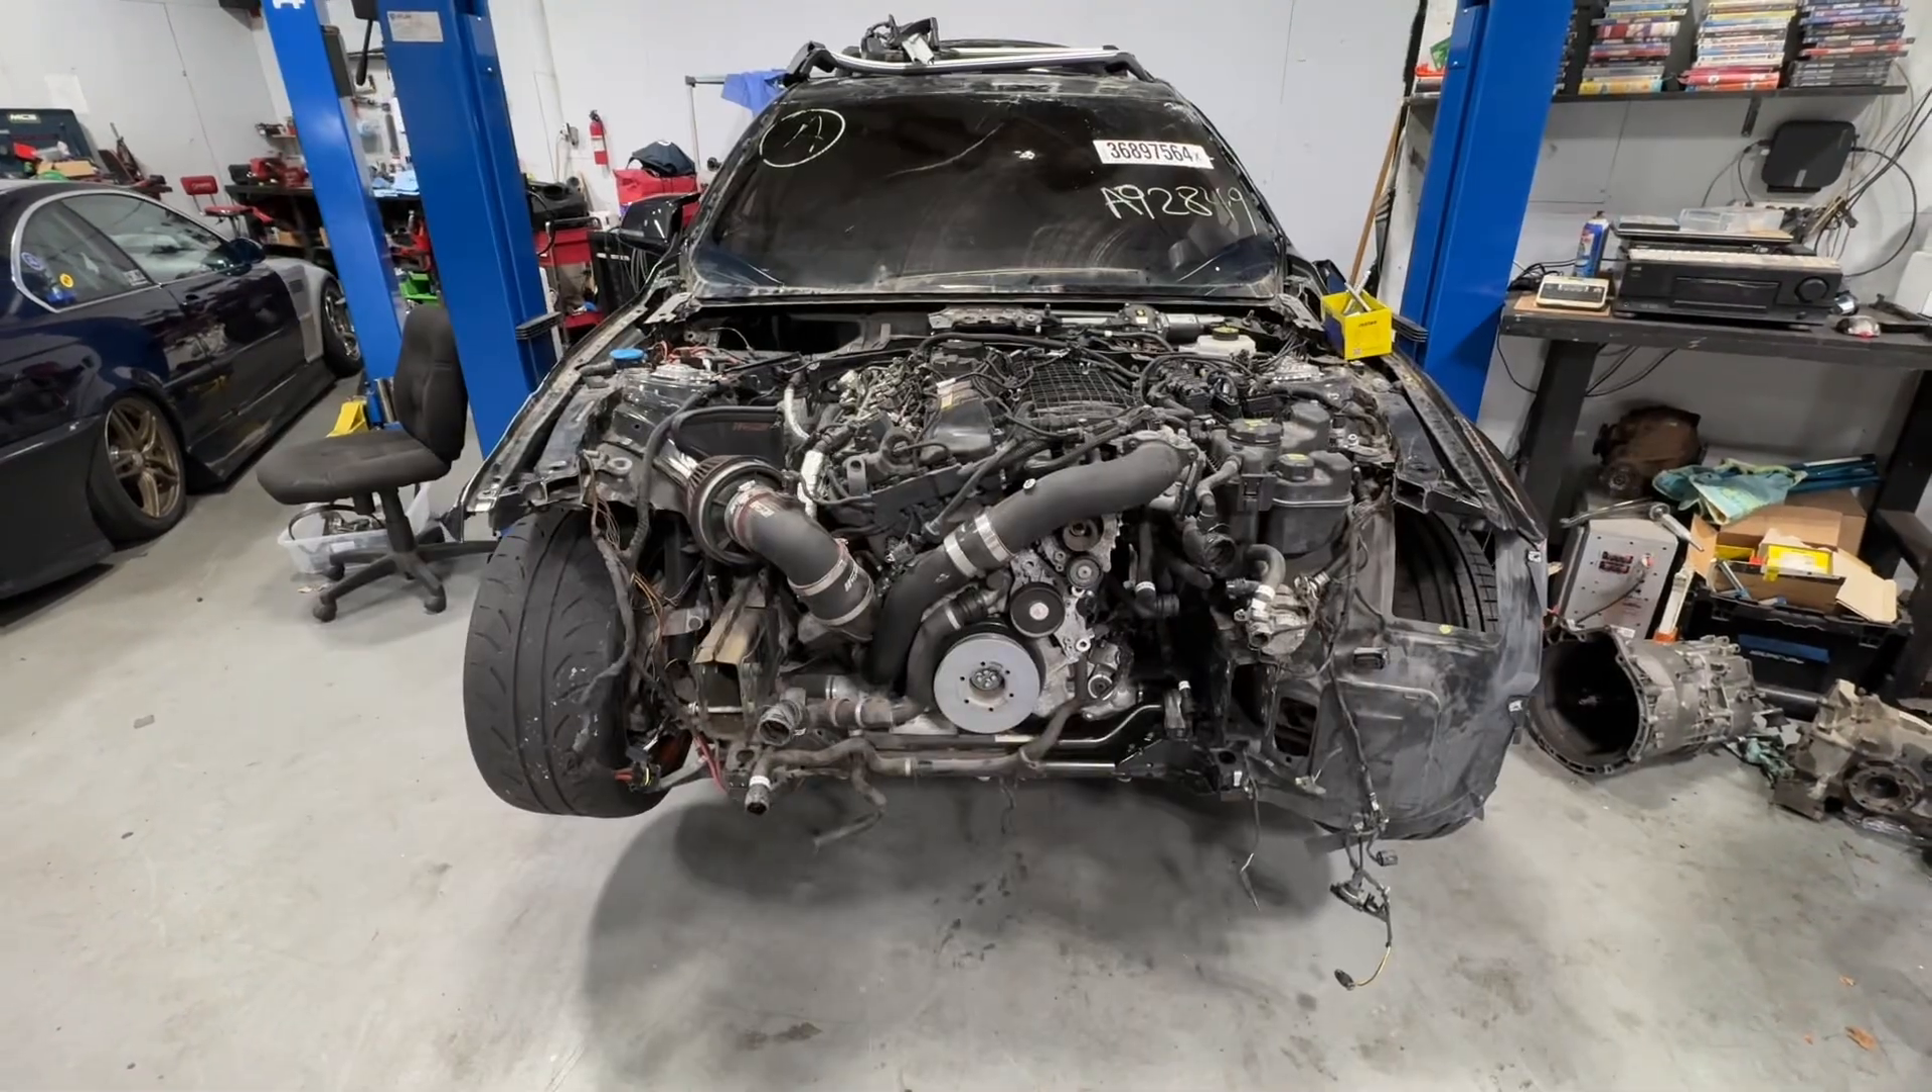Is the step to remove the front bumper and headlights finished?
Yes.